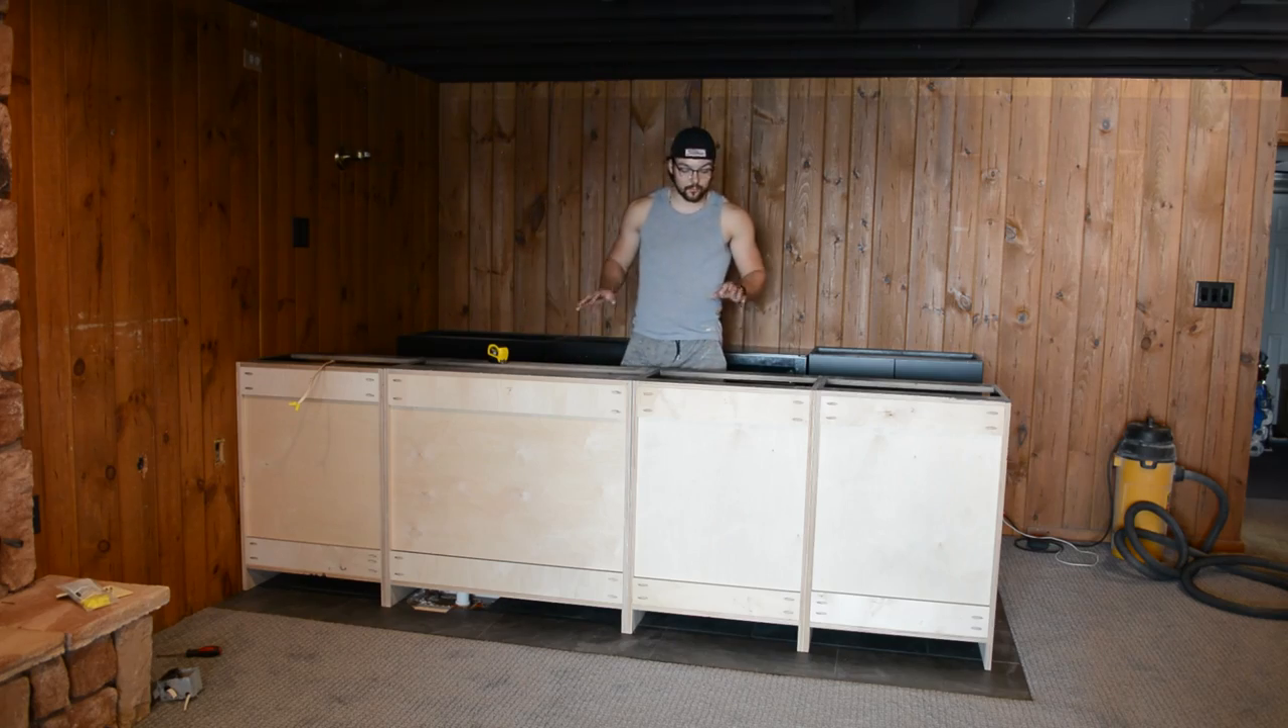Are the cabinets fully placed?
Yes.